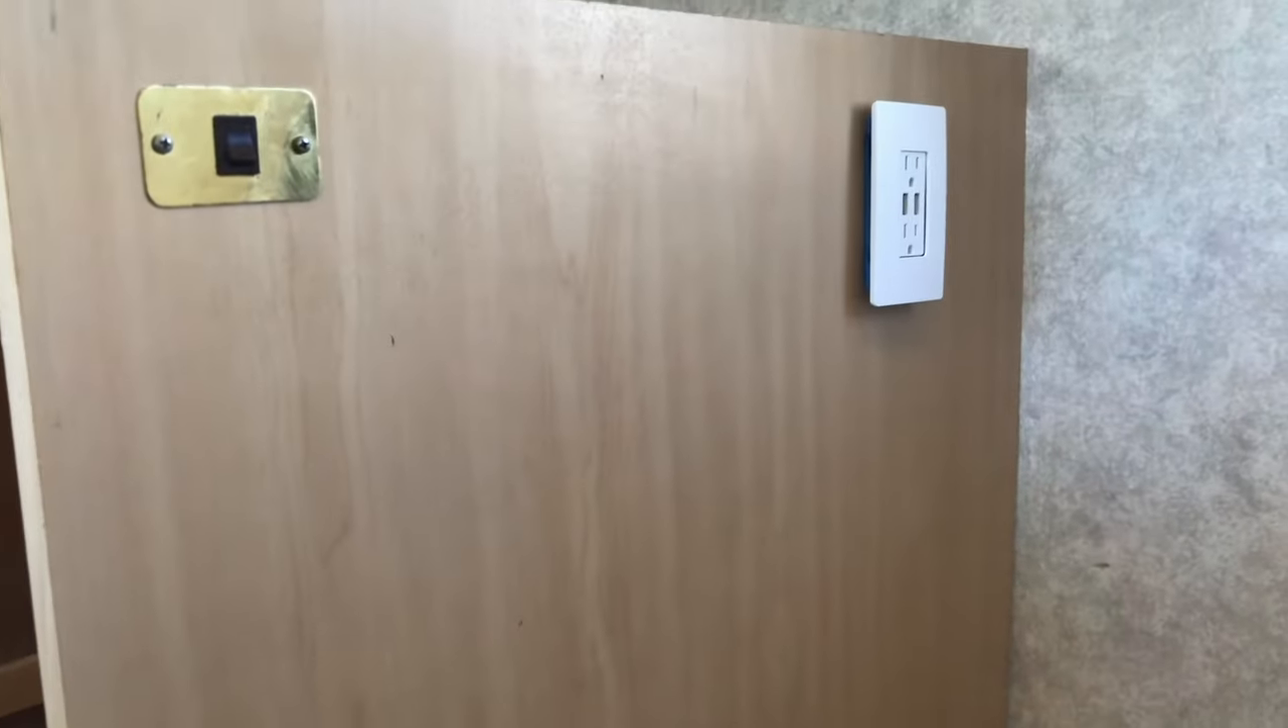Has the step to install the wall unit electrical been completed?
Yes.